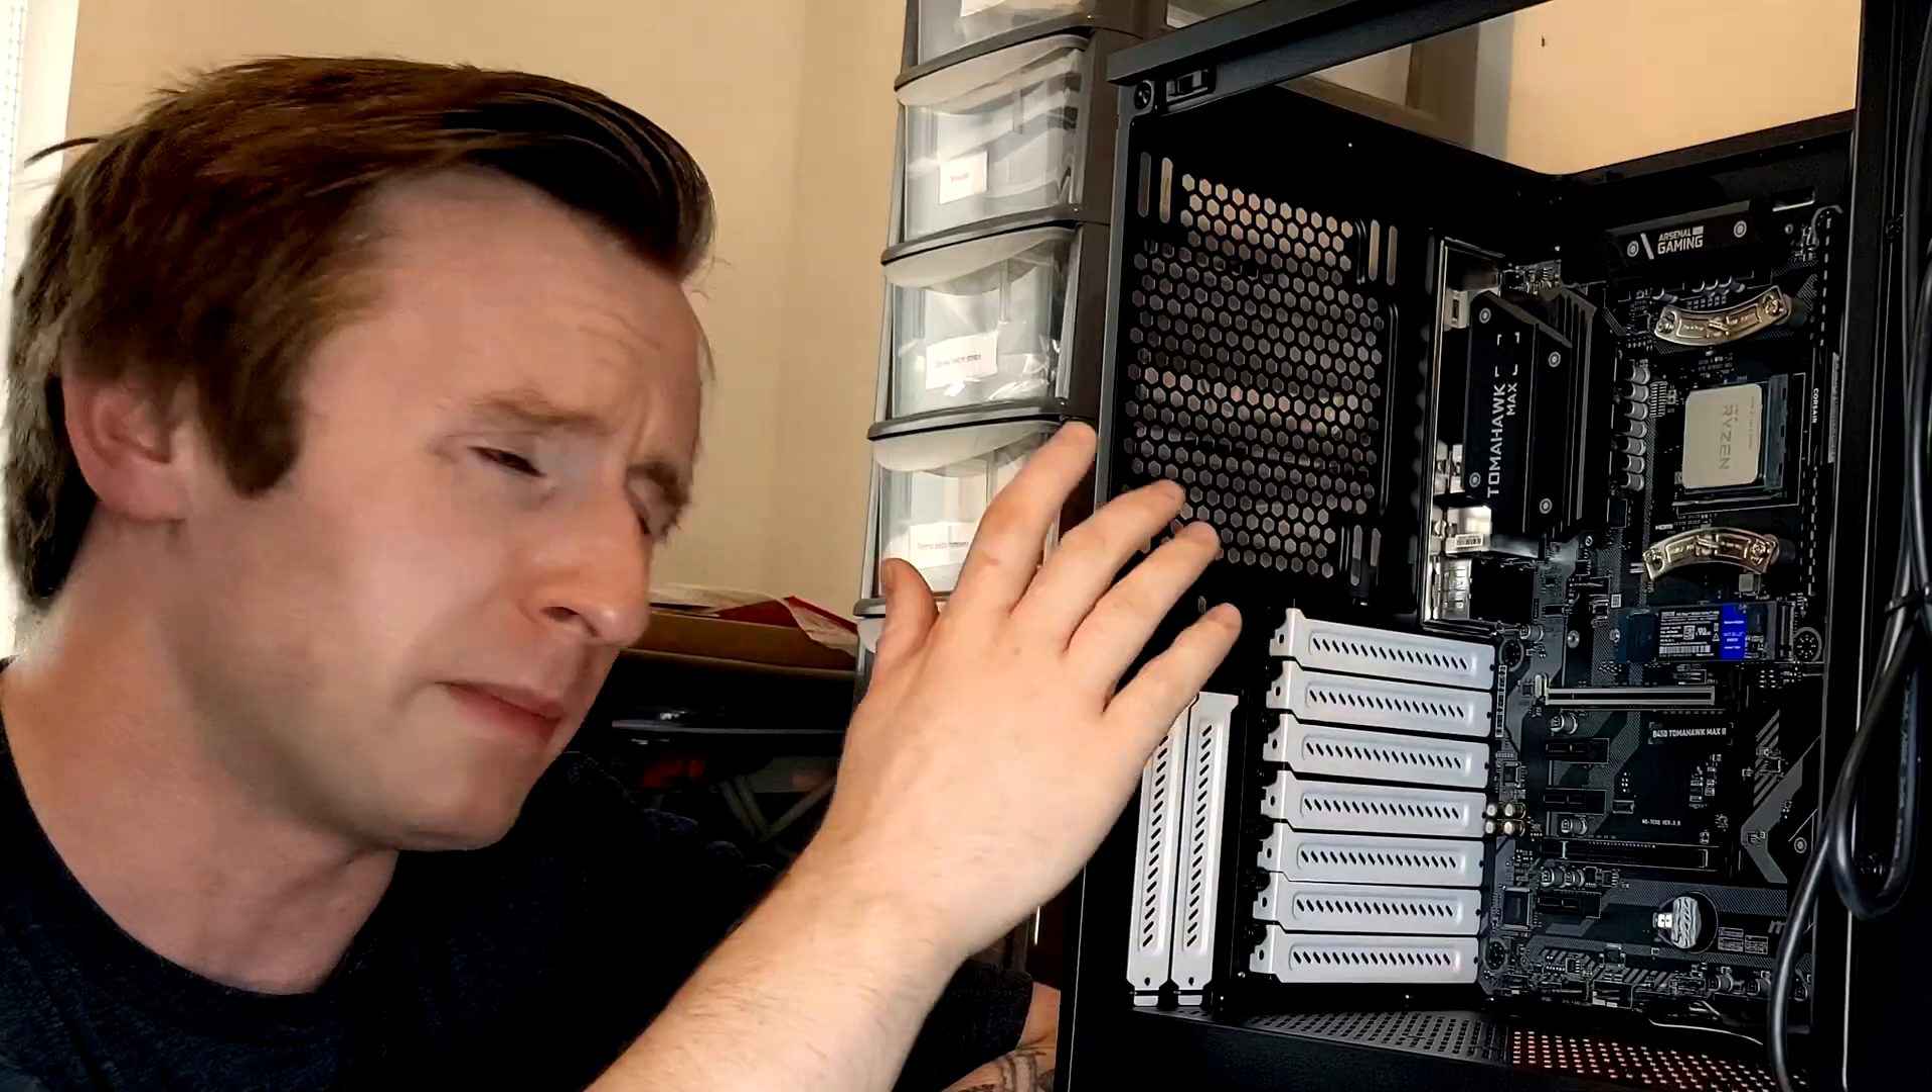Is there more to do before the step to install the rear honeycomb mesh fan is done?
Yes.